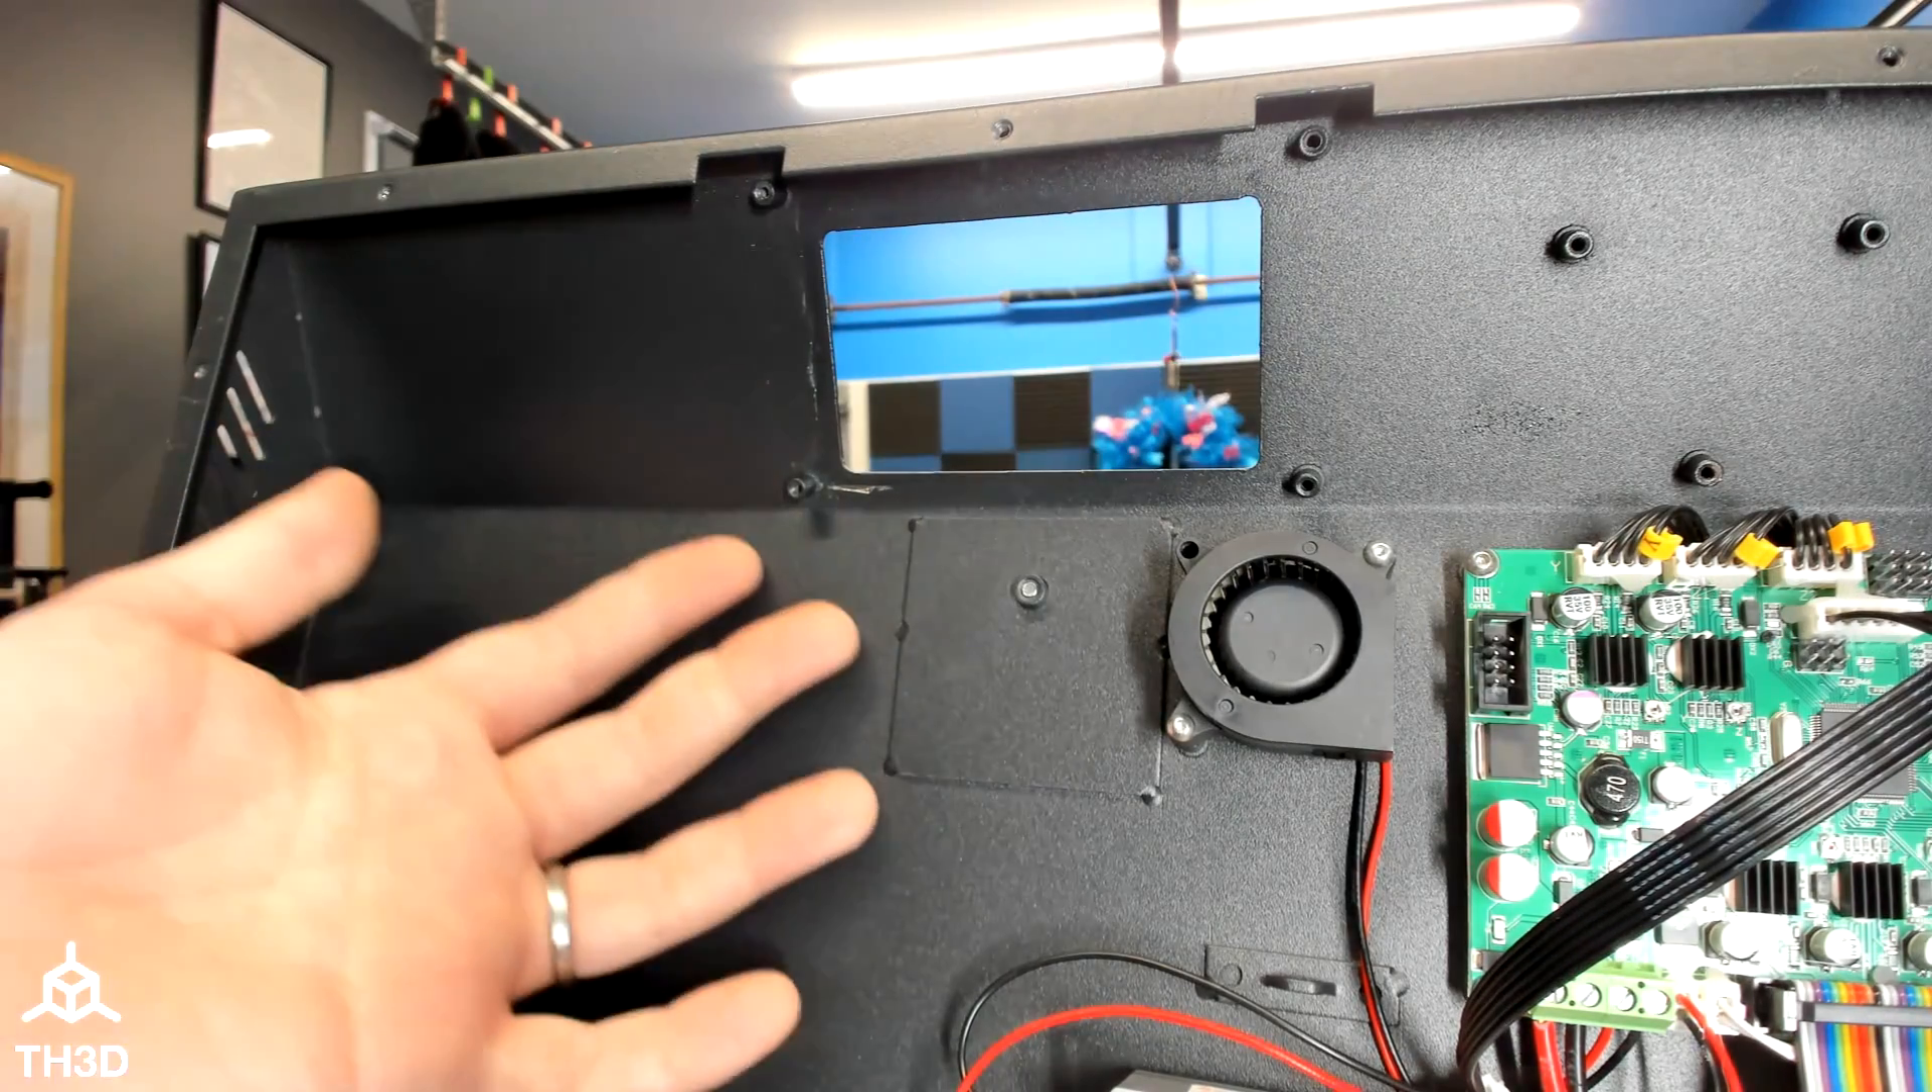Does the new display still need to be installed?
Yes.